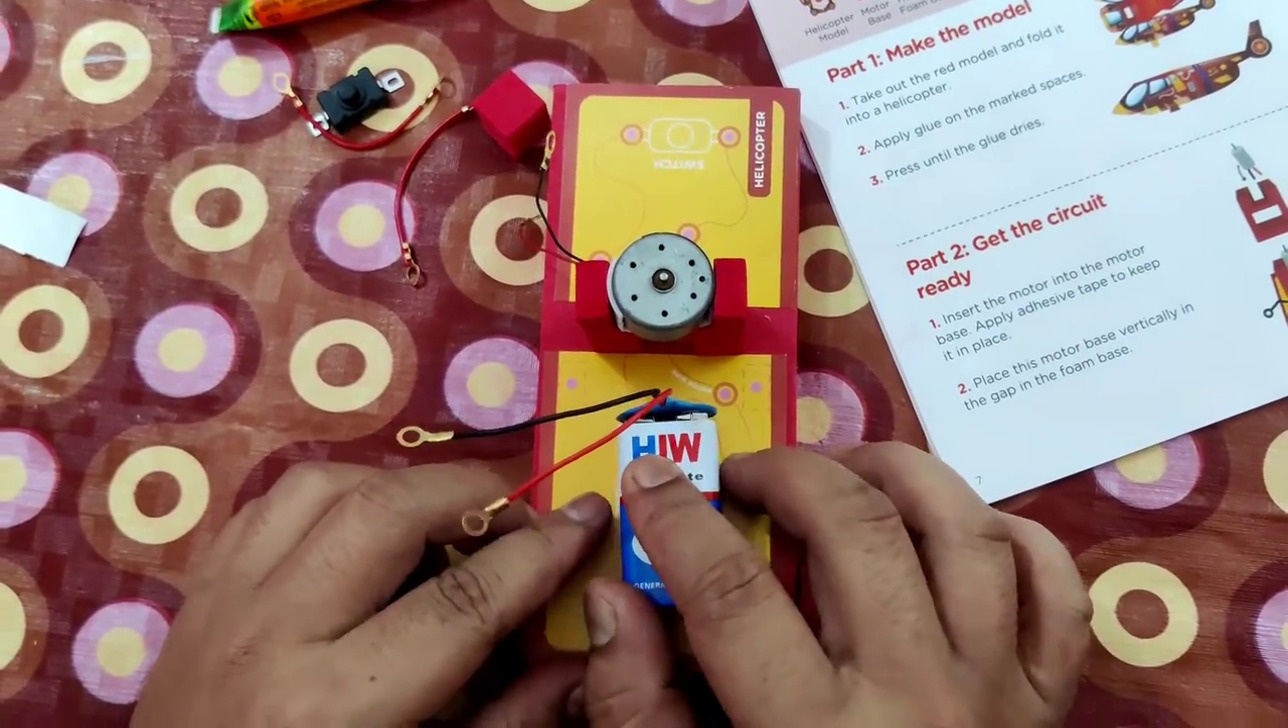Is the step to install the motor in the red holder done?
Yes.